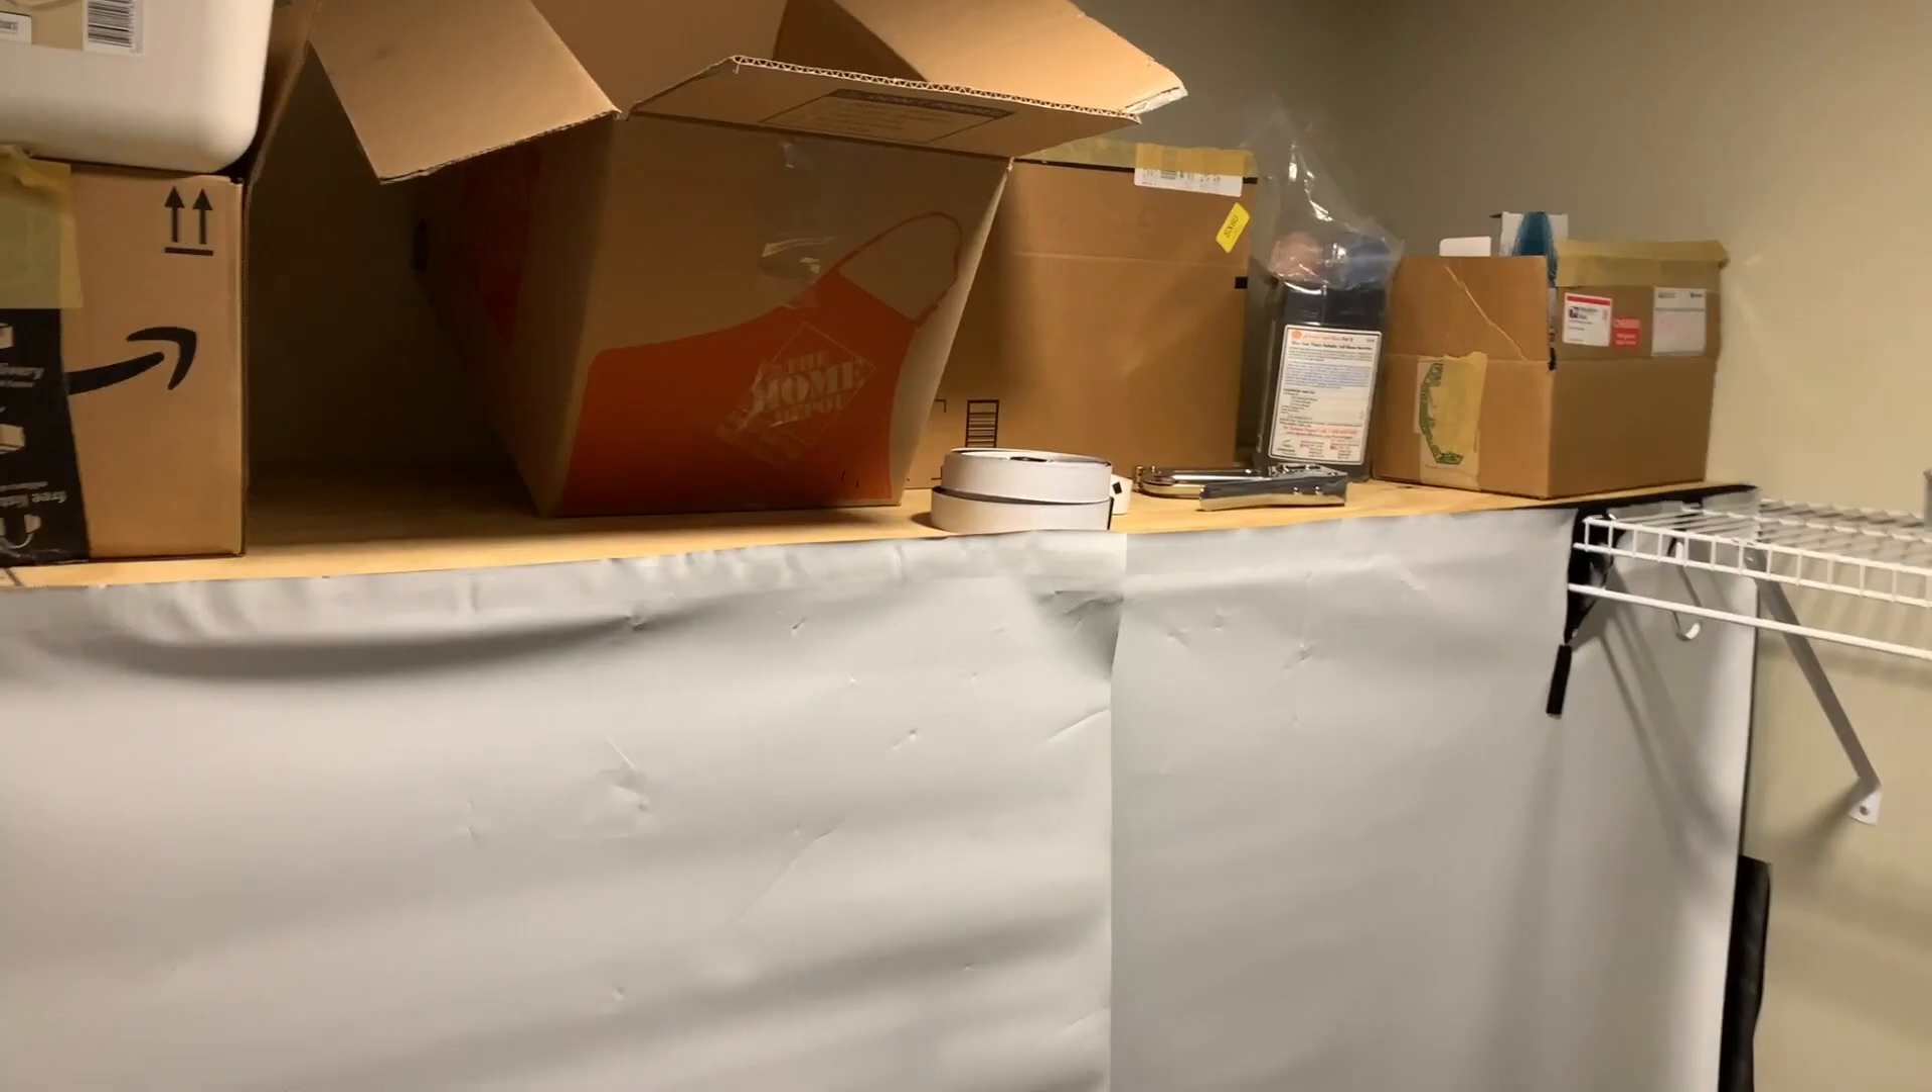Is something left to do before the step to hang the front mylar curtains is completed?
No.